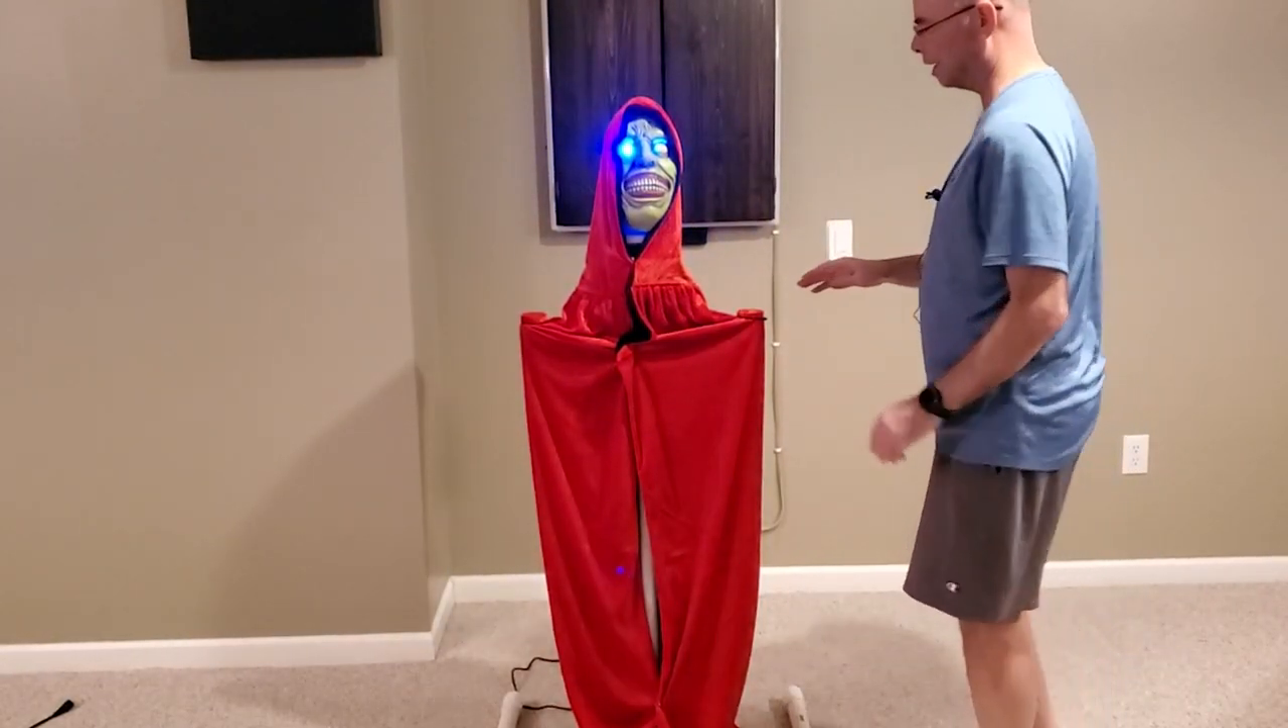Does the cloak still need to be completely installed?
No.